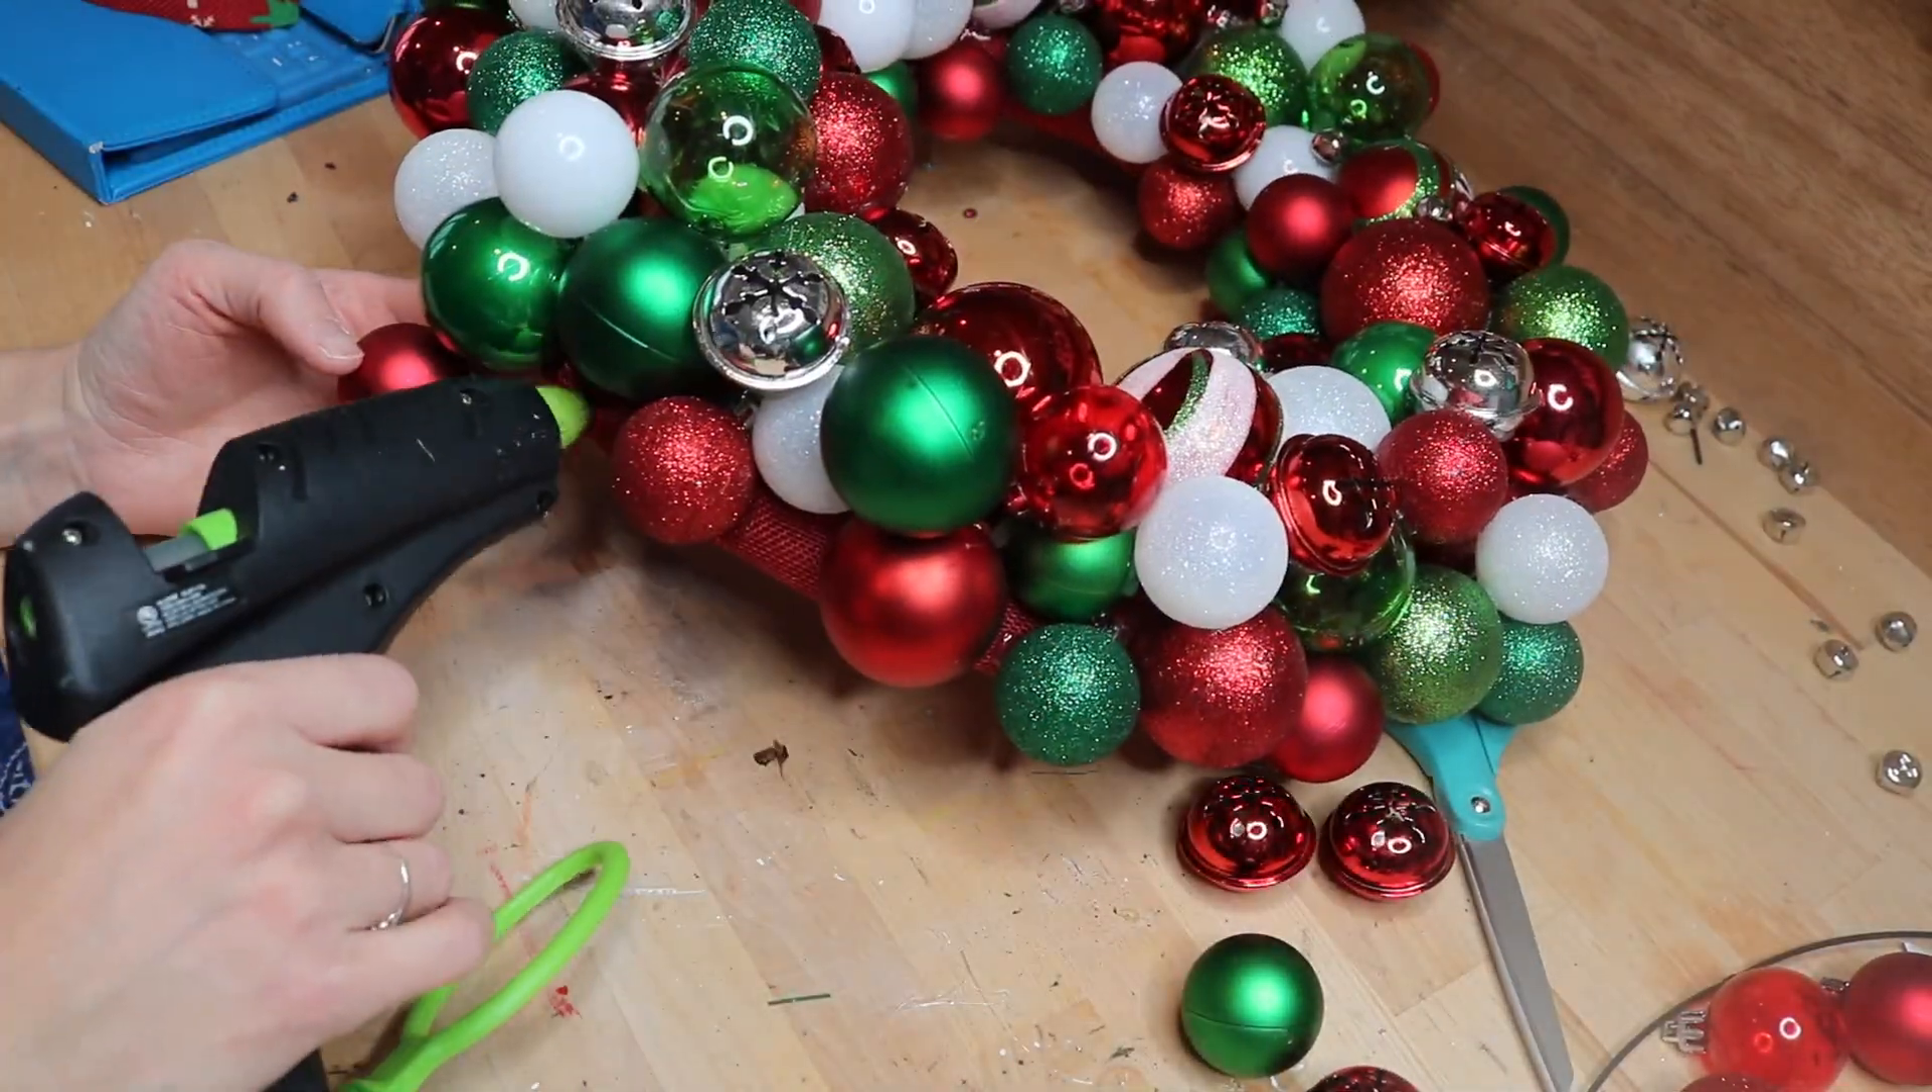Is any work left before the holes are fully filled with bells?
Yes.